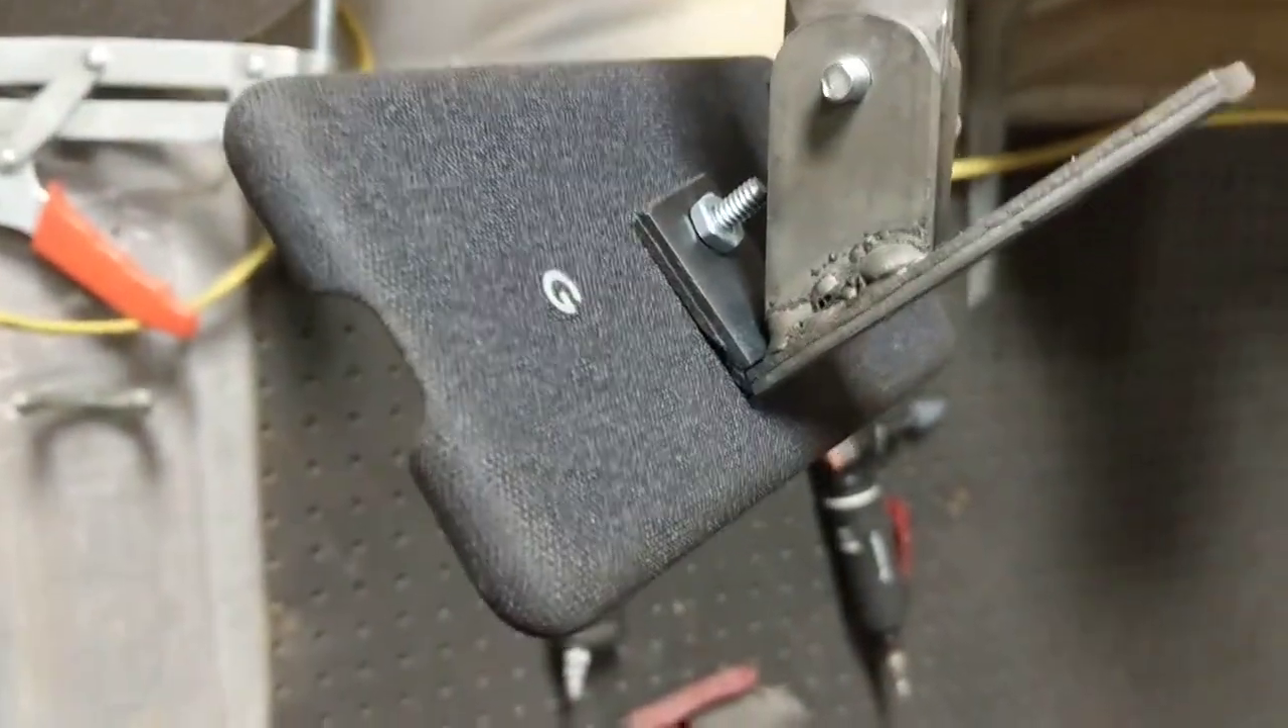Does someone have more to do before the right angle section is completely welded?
No.